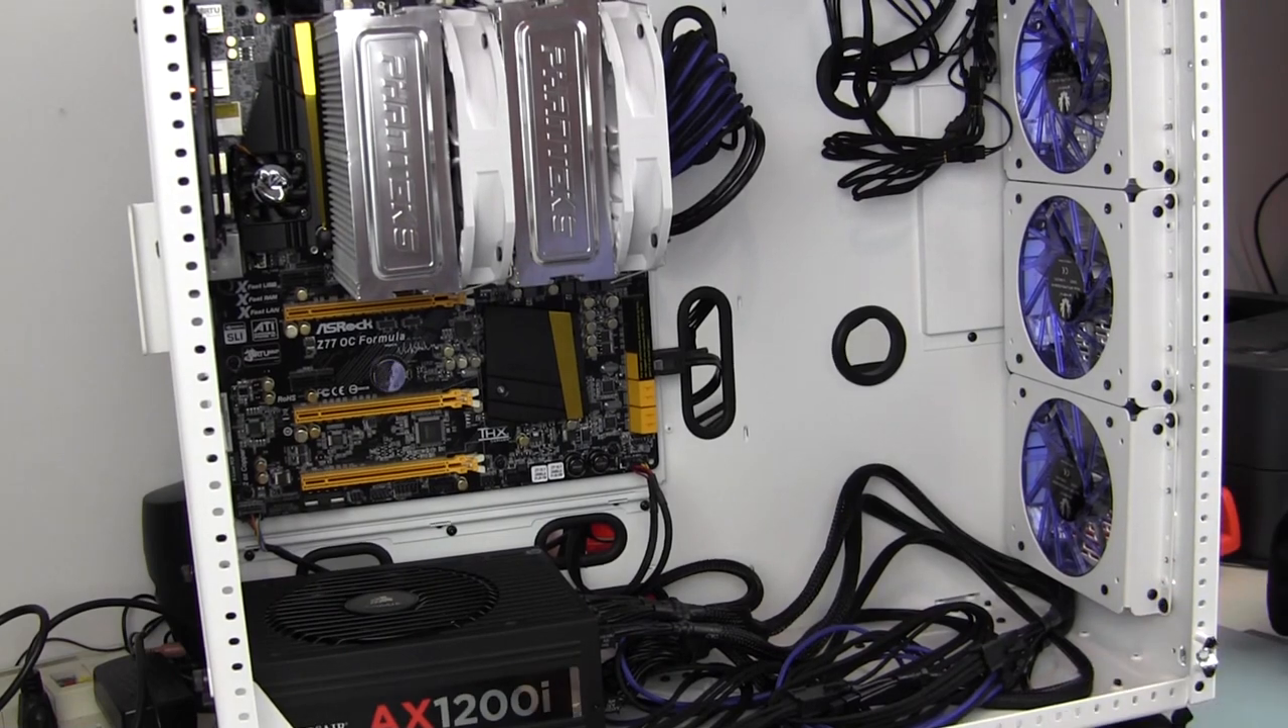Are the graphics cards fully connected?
No.